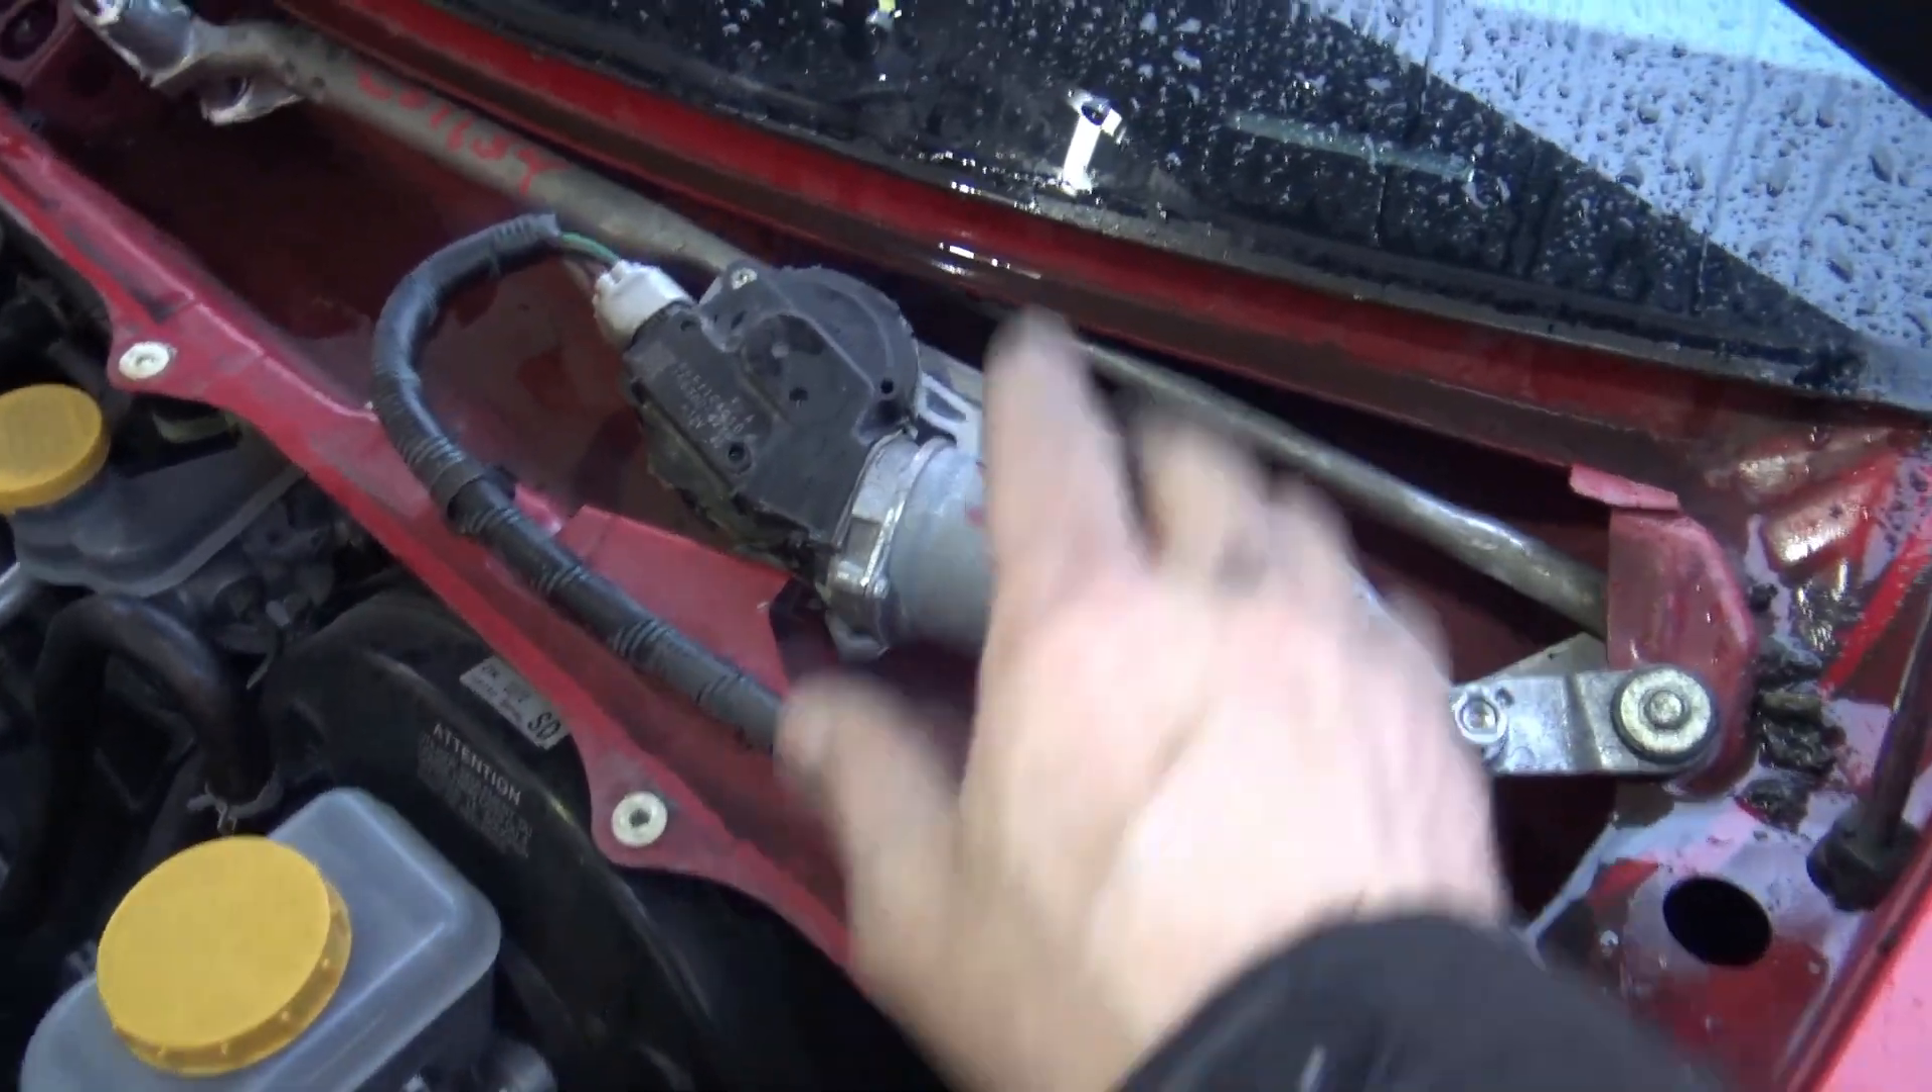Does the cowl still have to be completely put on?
Yes.